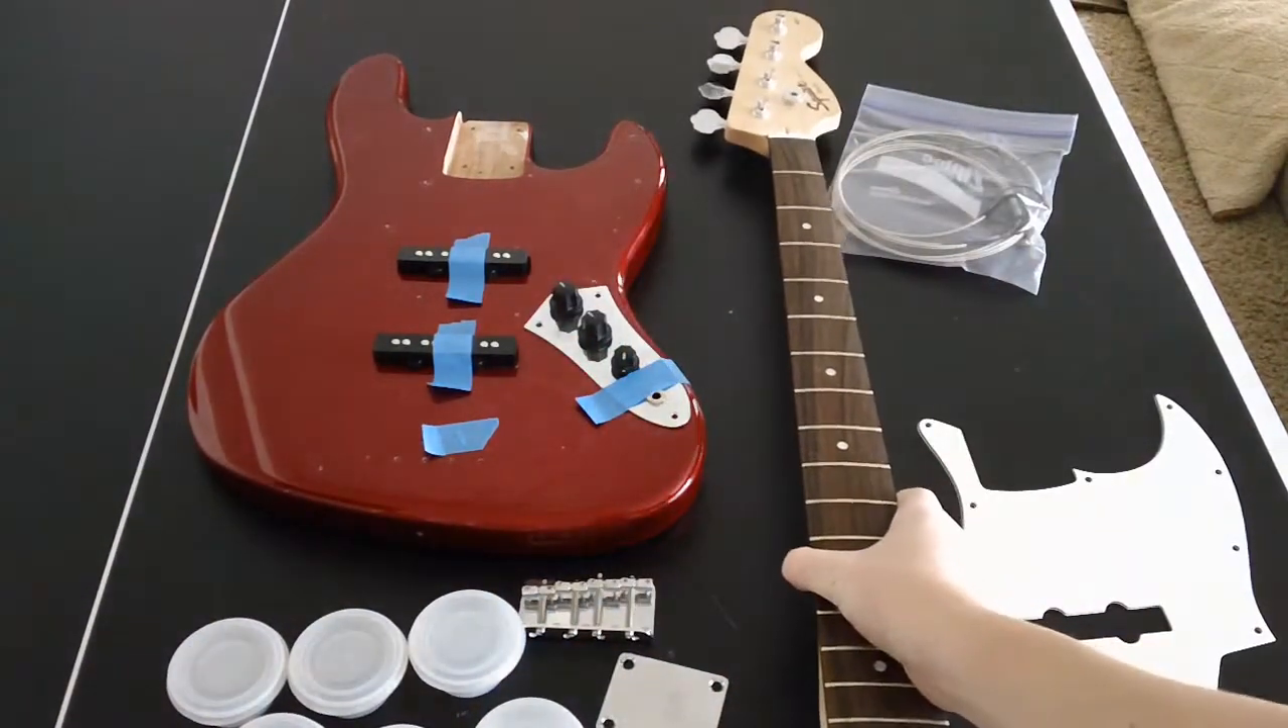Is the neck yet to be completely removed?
No.